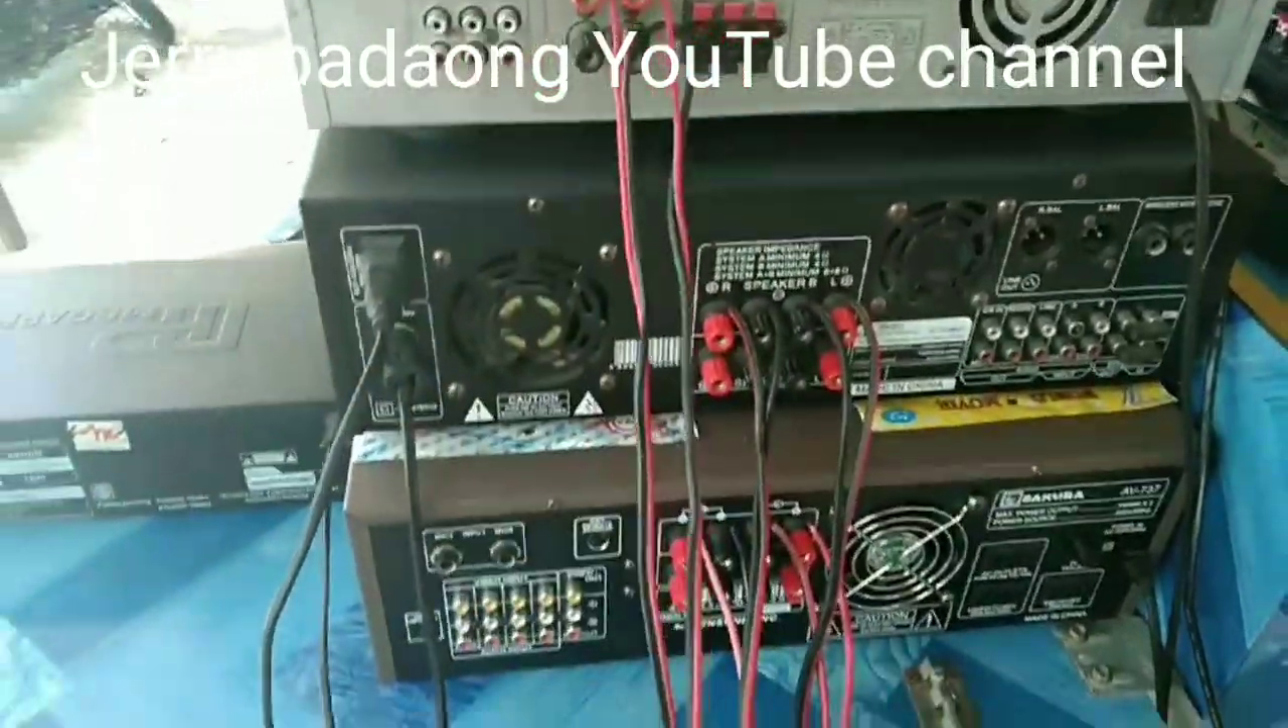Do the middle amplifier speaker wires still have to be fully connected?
No.